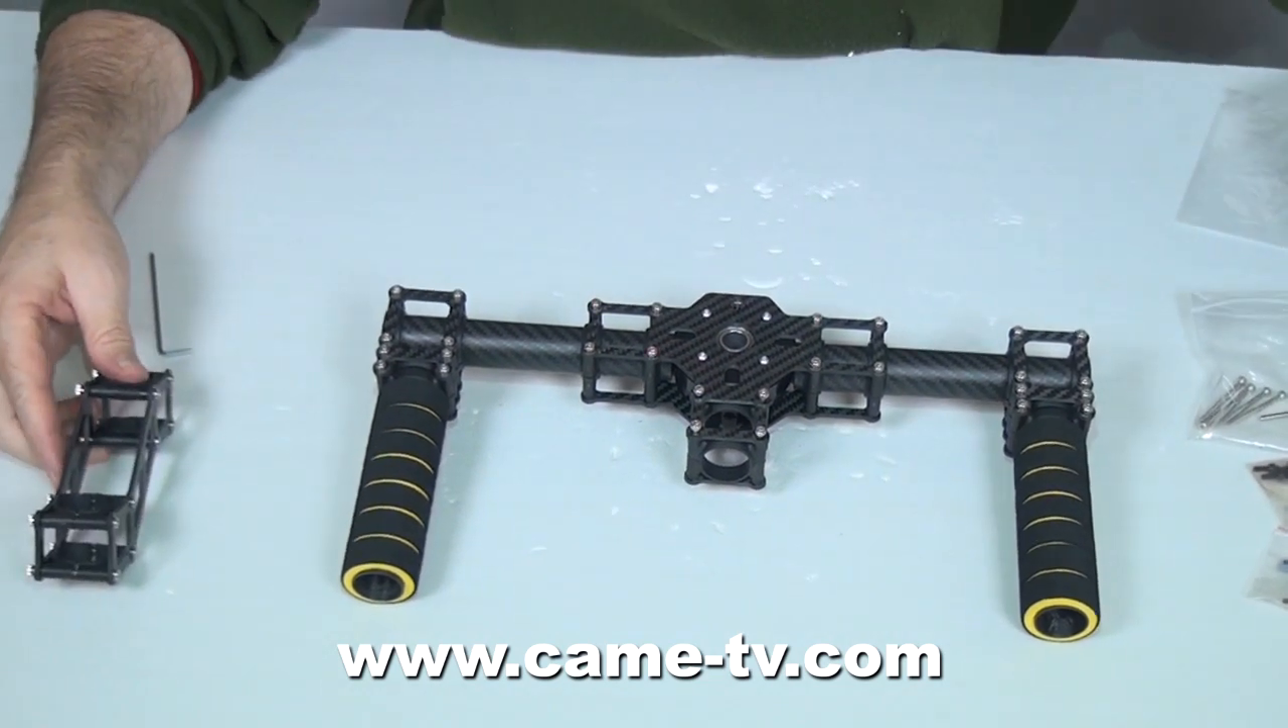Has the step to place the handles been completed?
Yes.